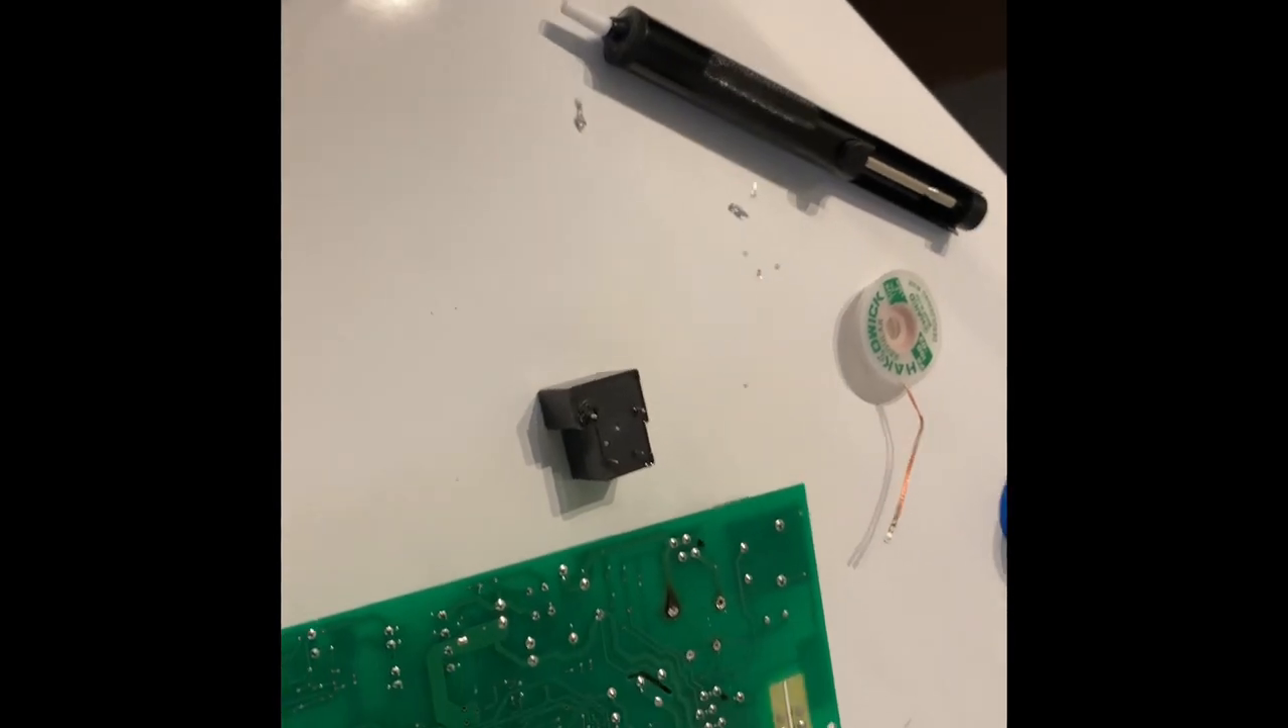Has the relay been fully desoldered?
Yes.